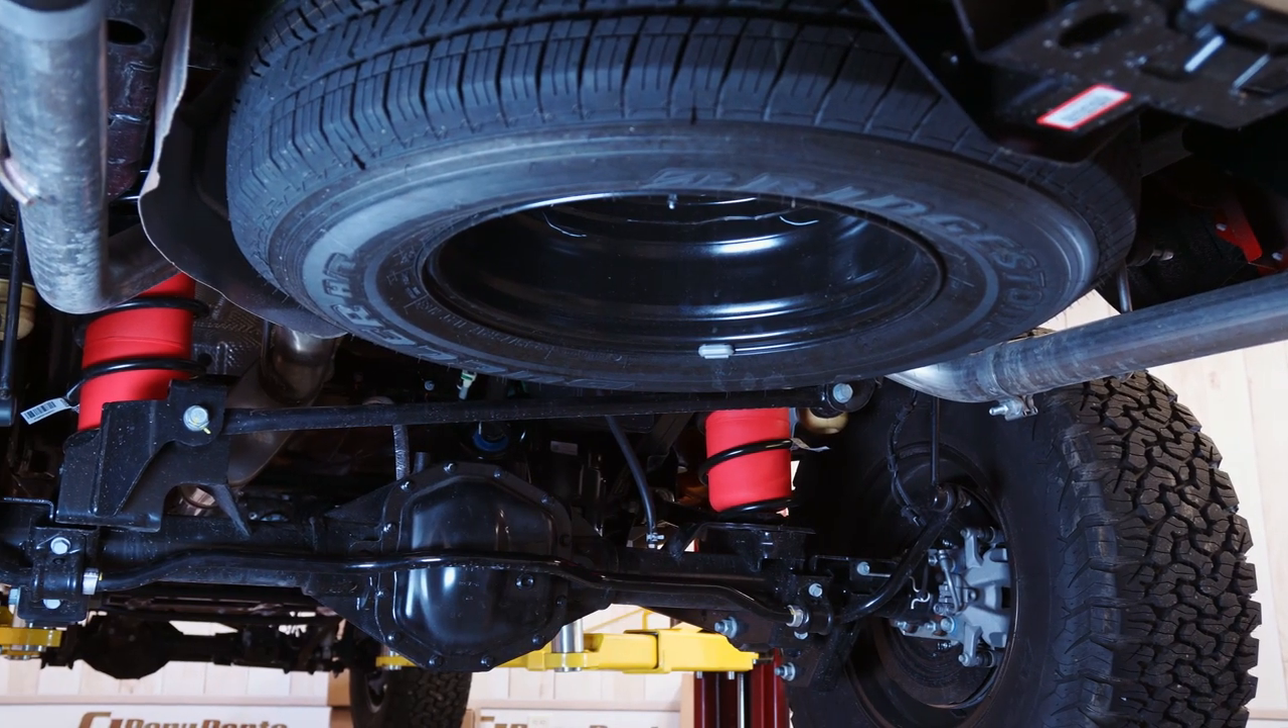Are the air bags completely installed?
Yes.